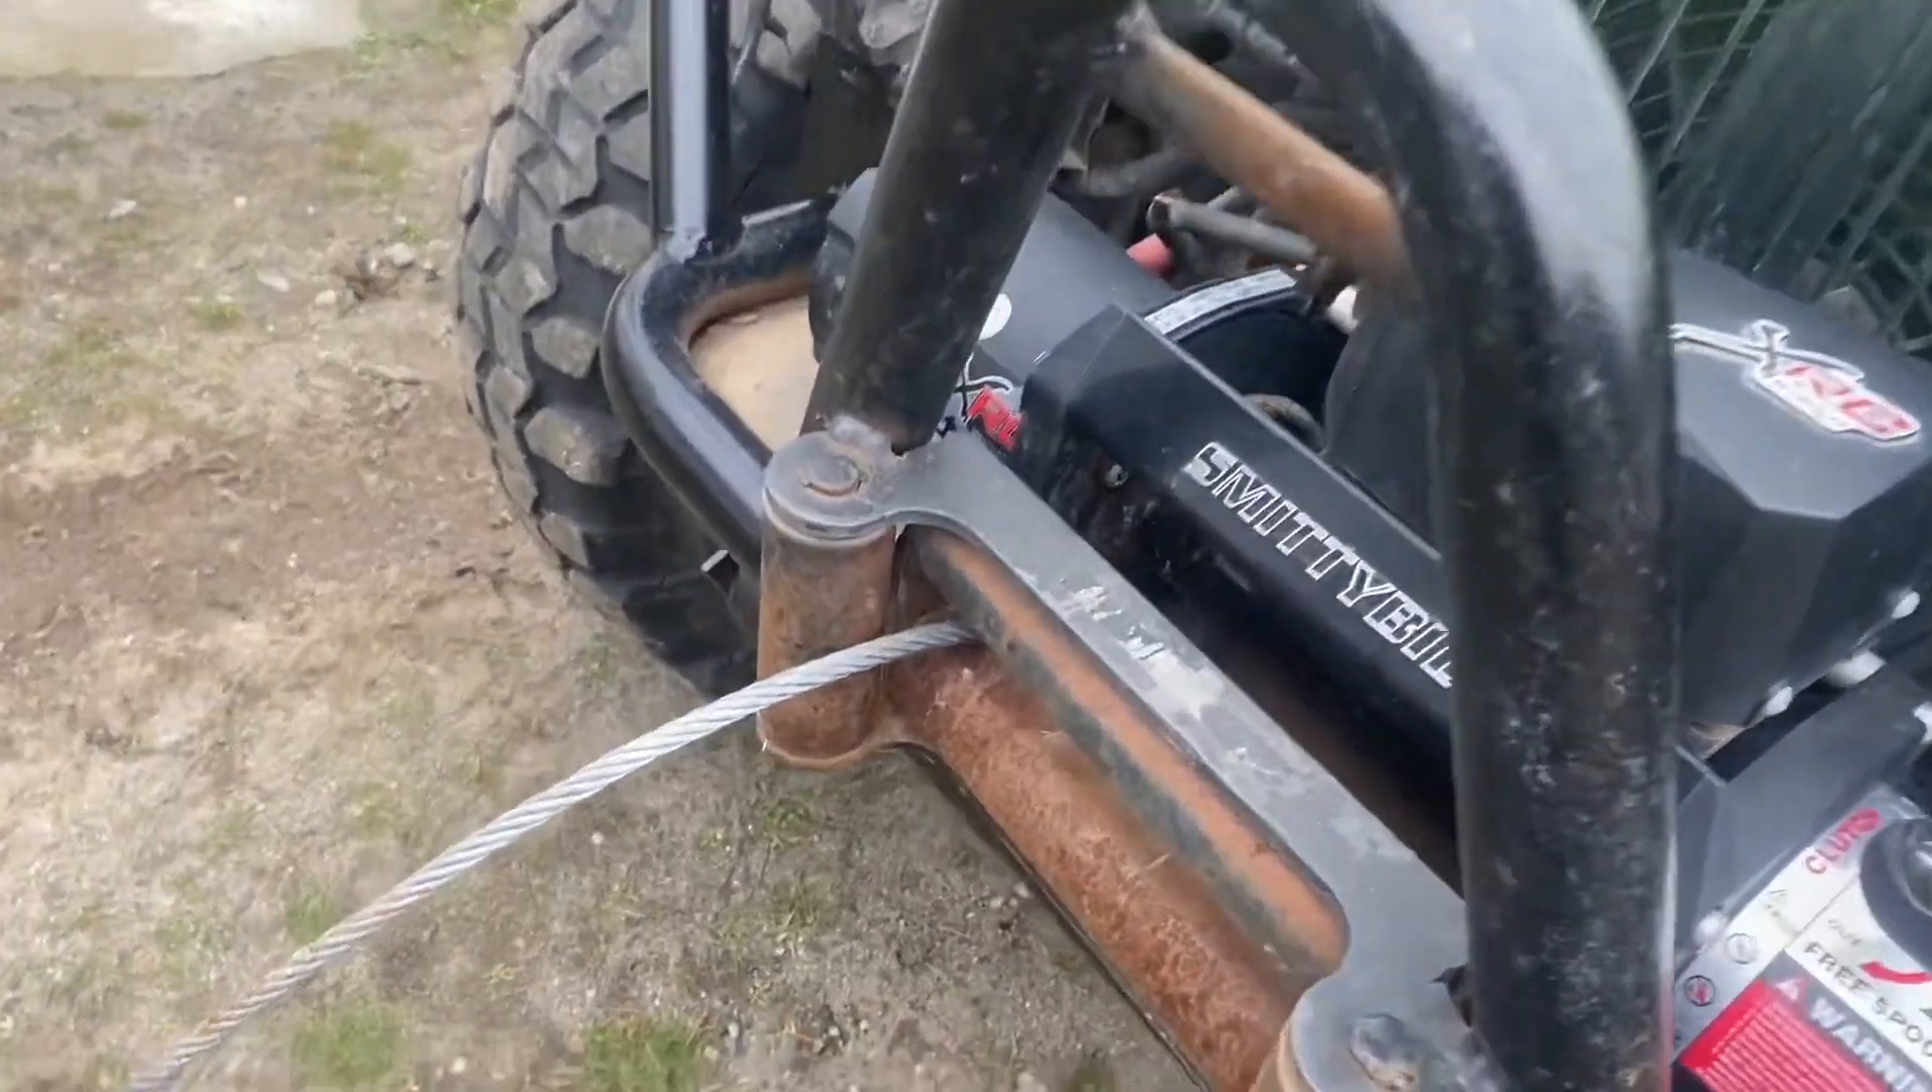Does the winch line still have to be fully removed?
Yes.